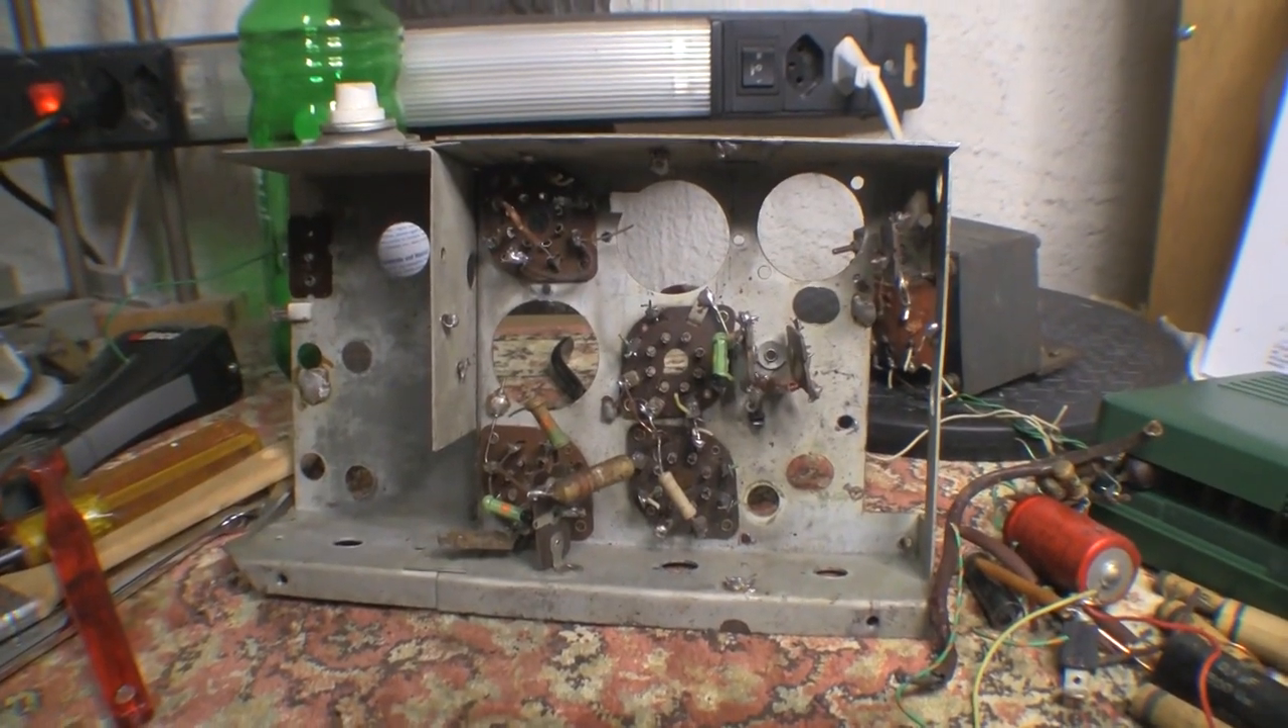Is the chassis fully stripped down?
No.